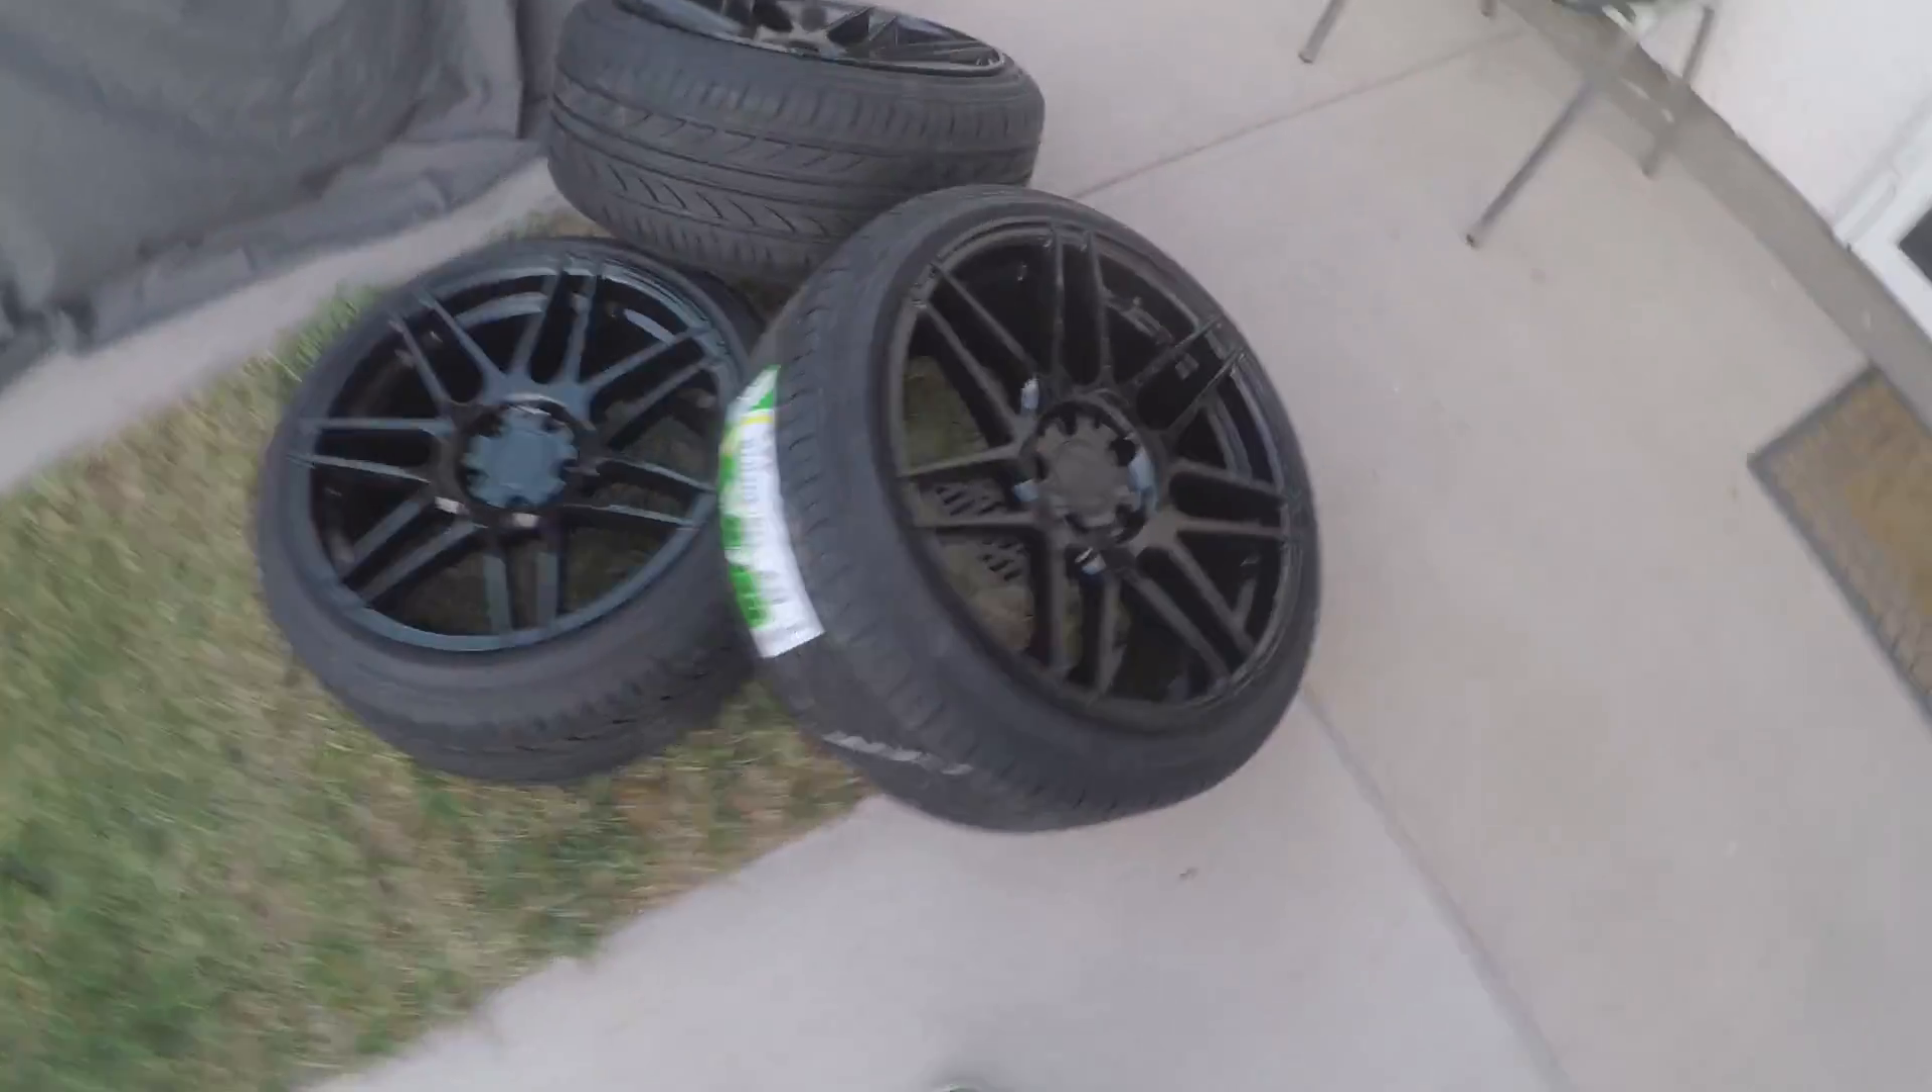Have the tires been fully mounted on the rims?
Yes.